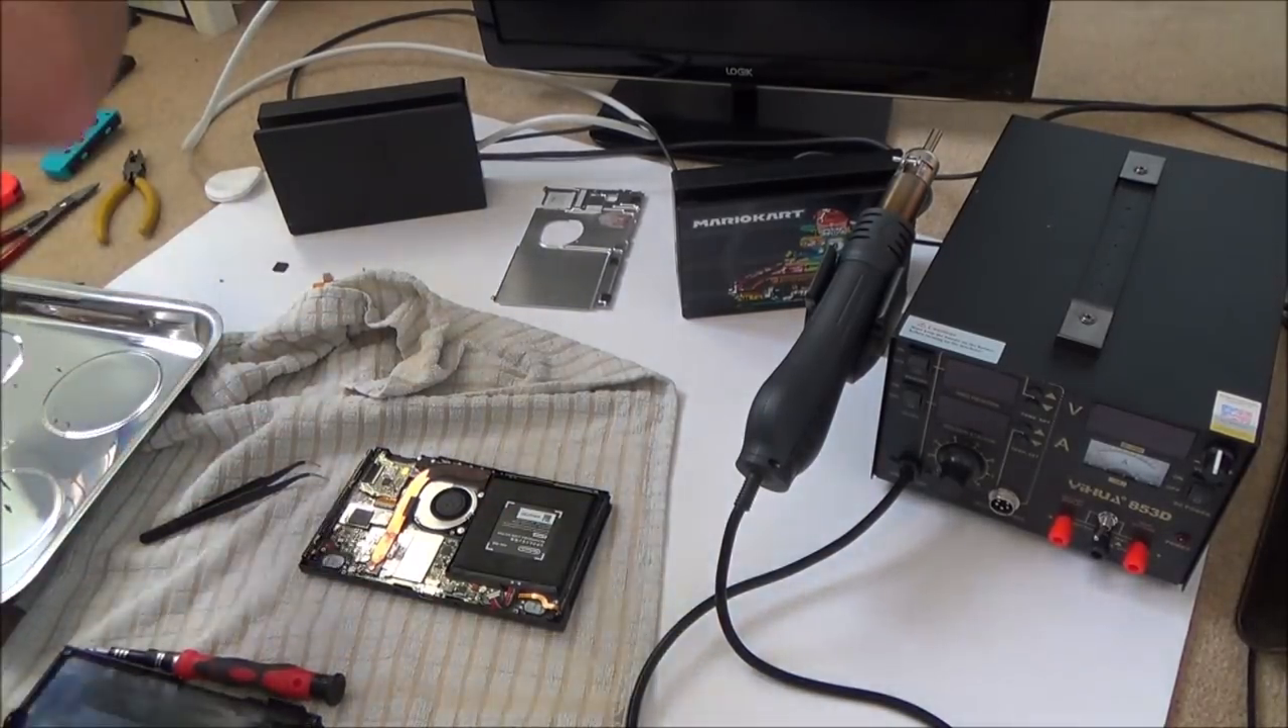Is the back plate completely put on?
No.